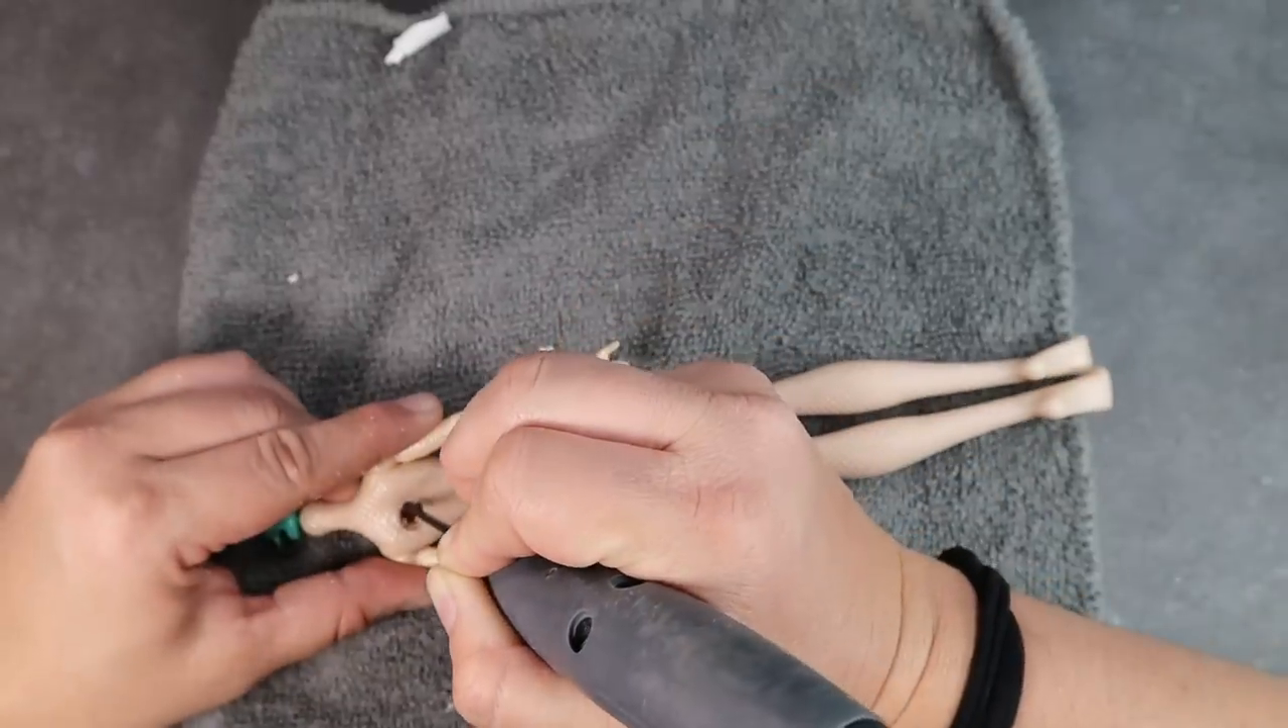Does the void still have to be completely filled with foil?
Yes.